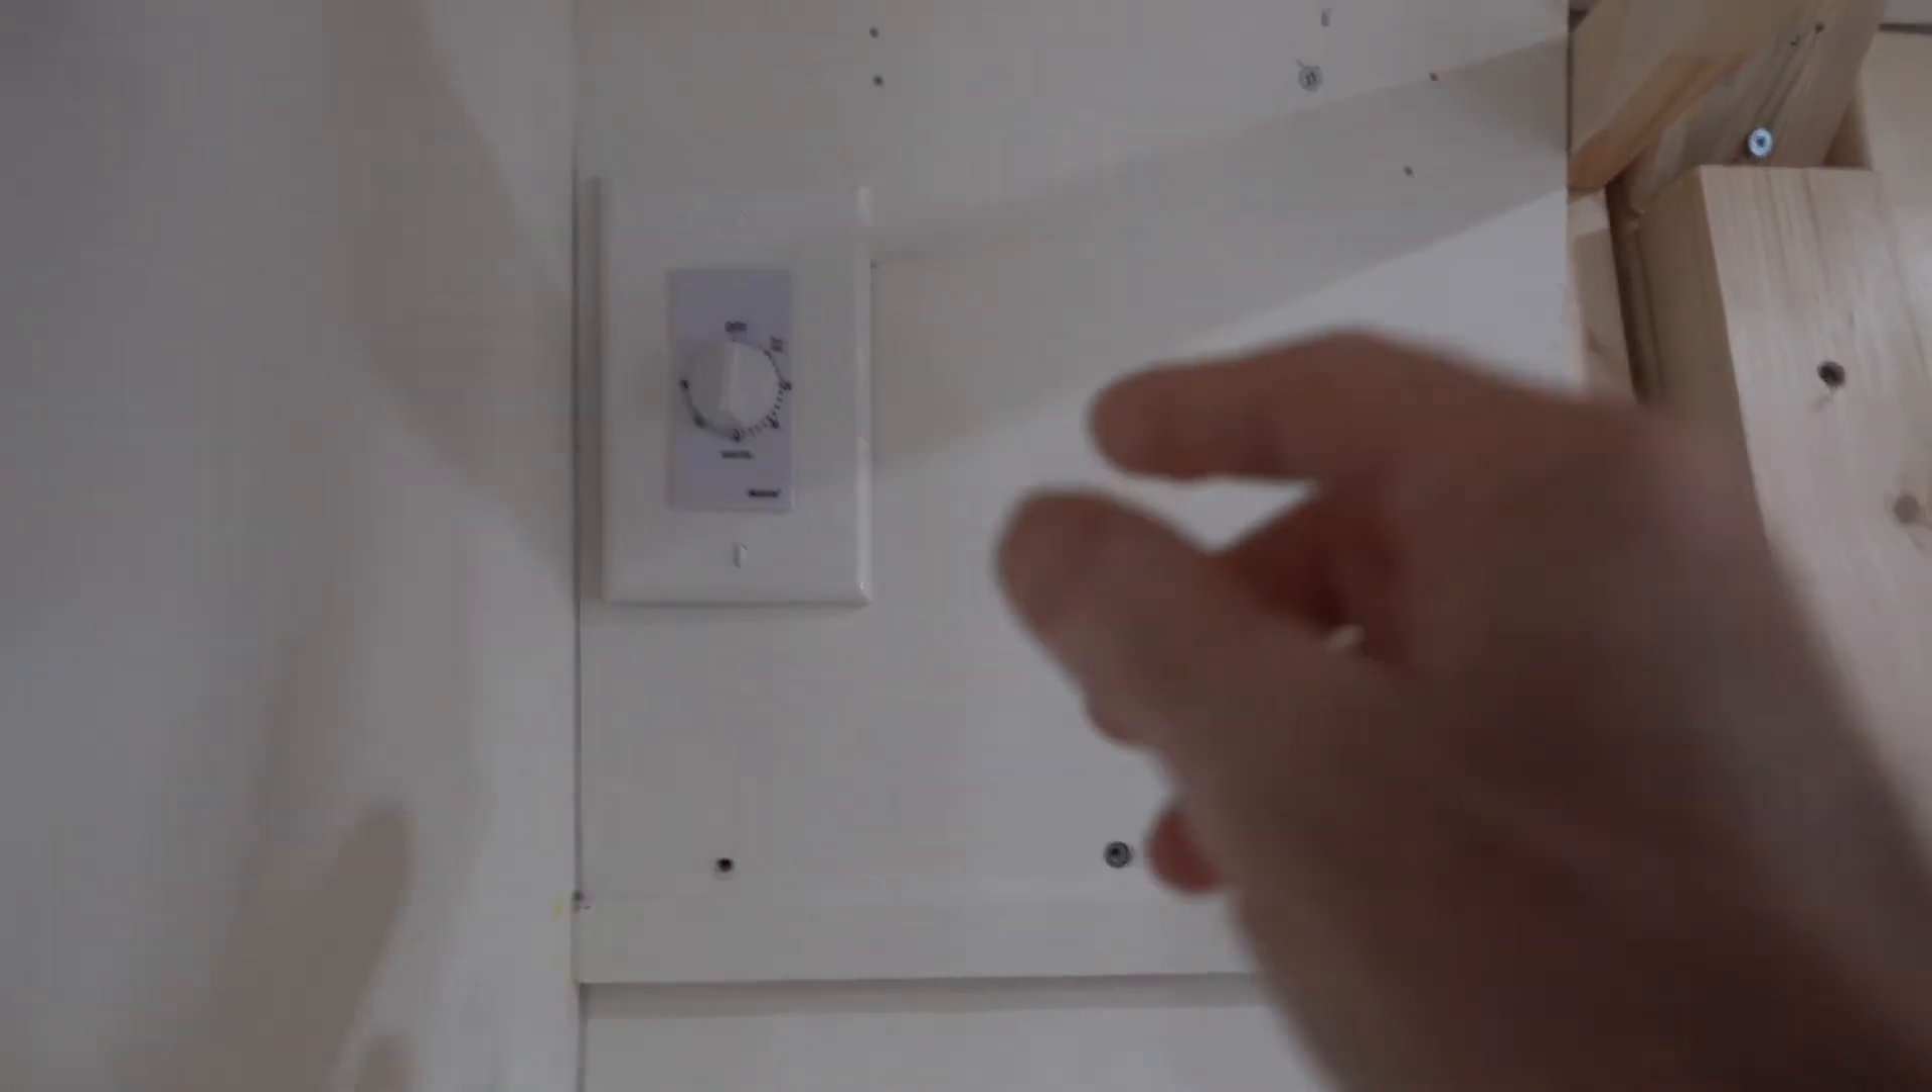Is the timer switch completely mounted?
Yes.